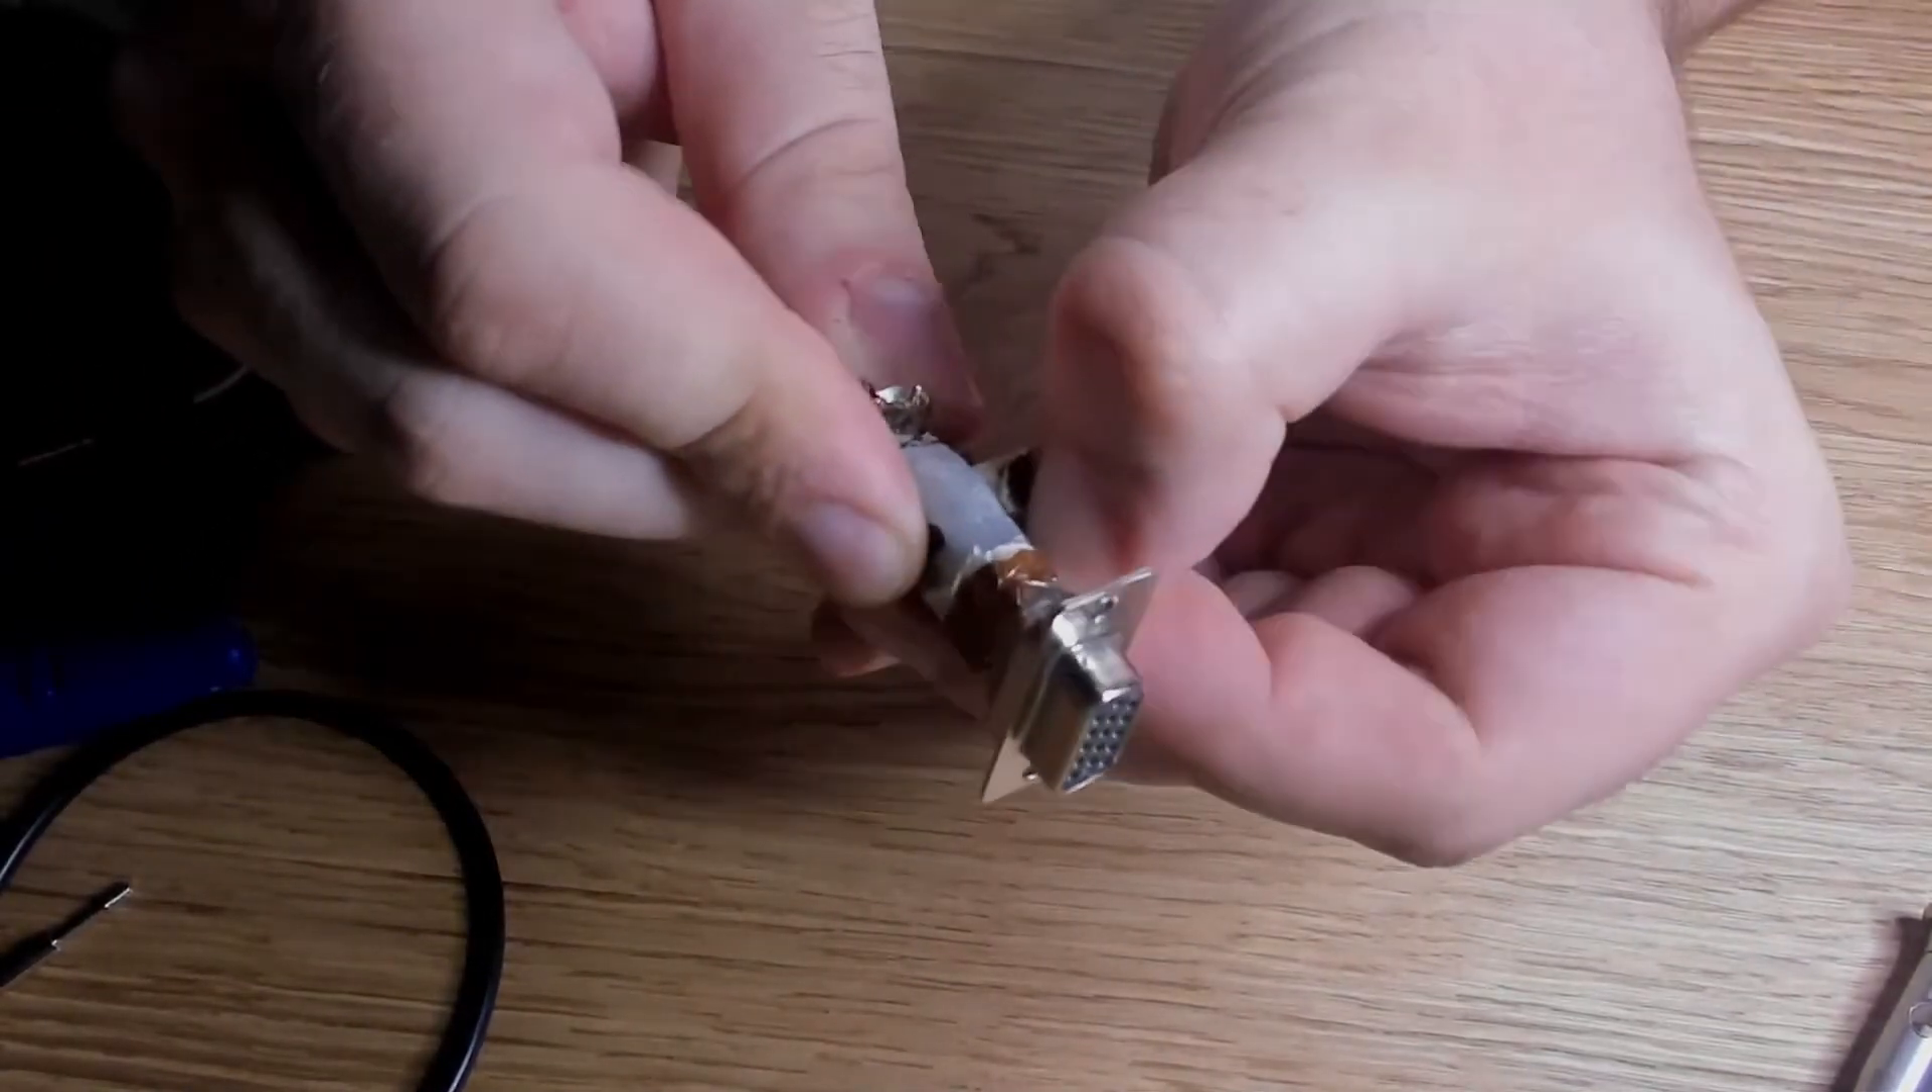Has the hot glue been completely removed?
No.